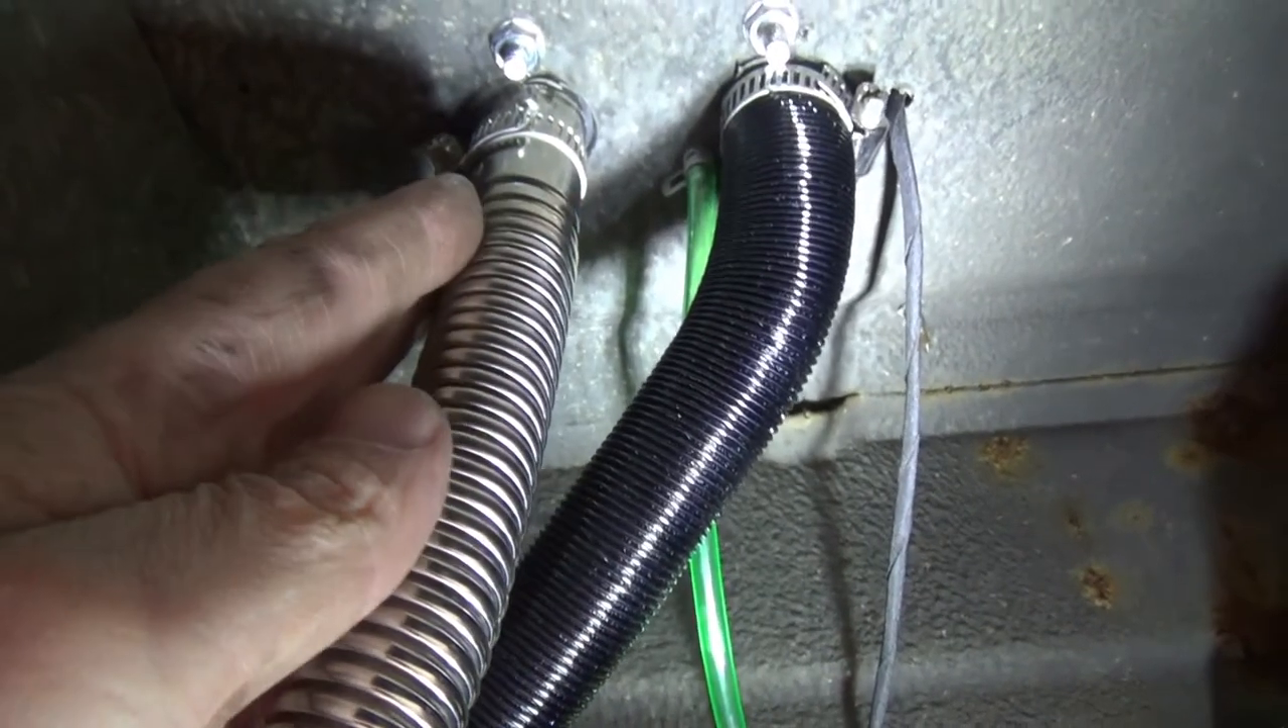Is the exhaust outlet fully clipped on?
Yes.